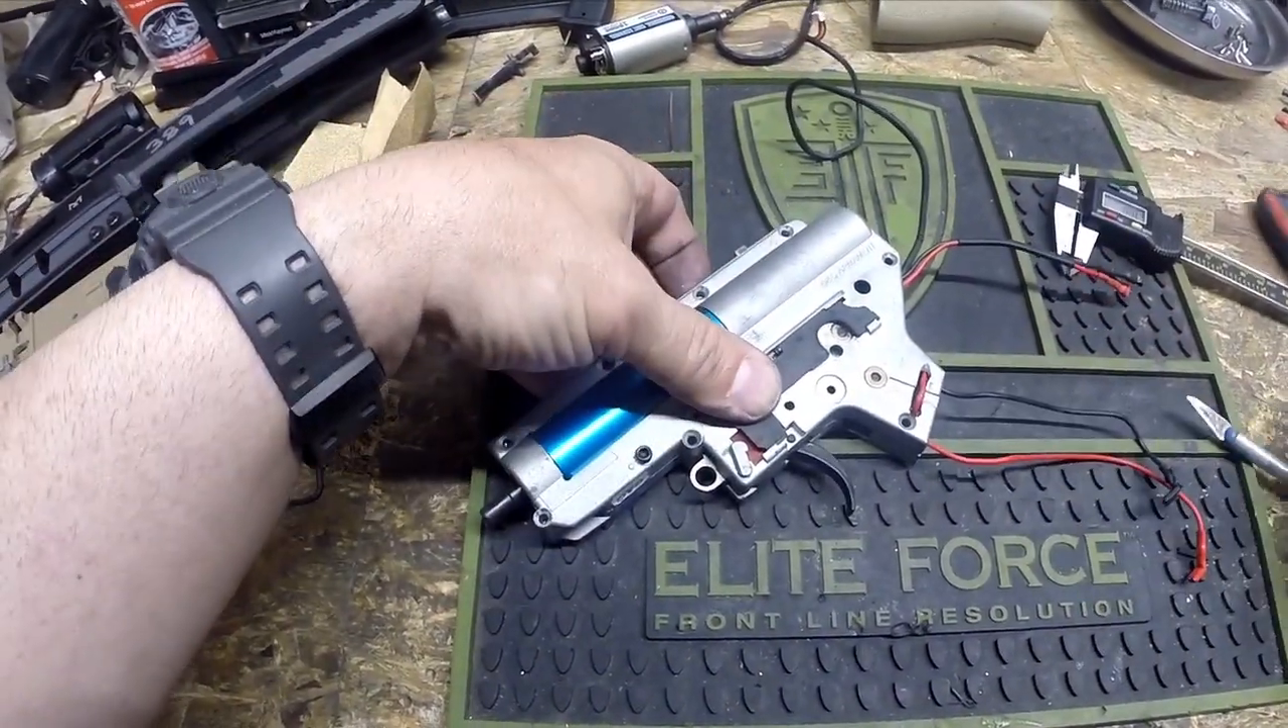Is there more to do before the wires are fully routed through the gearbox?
No.